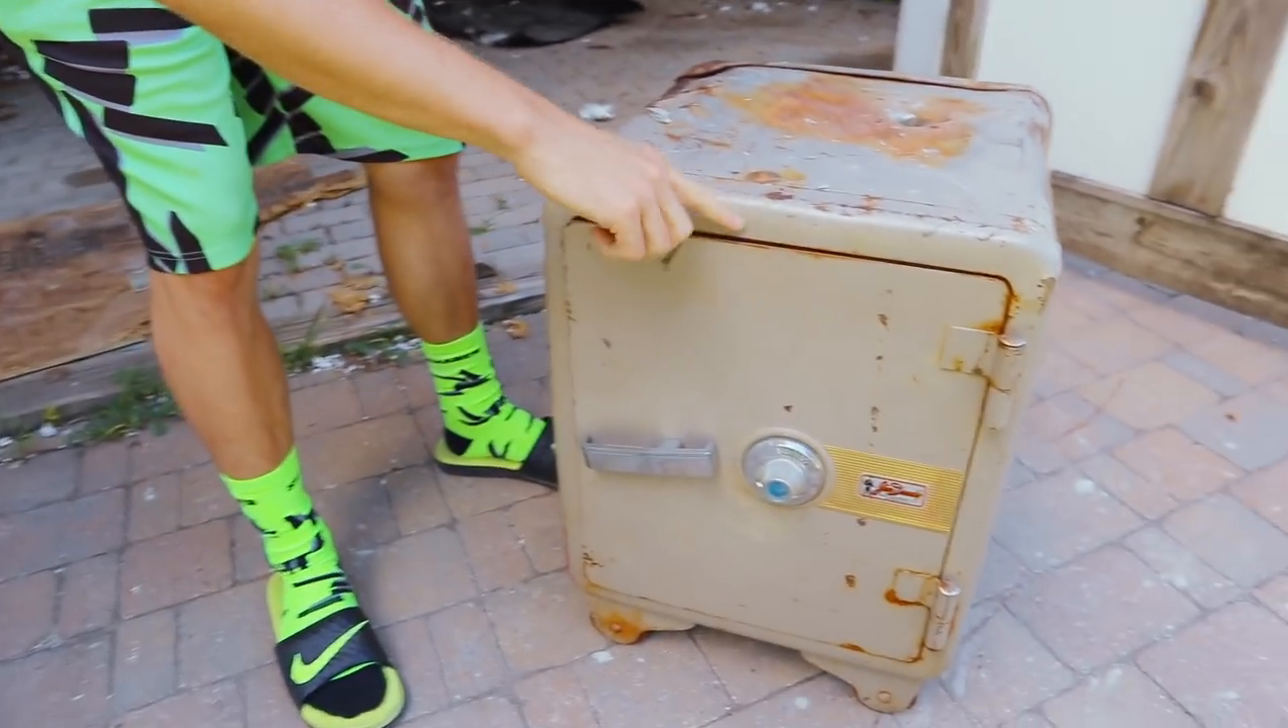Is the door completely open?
No.